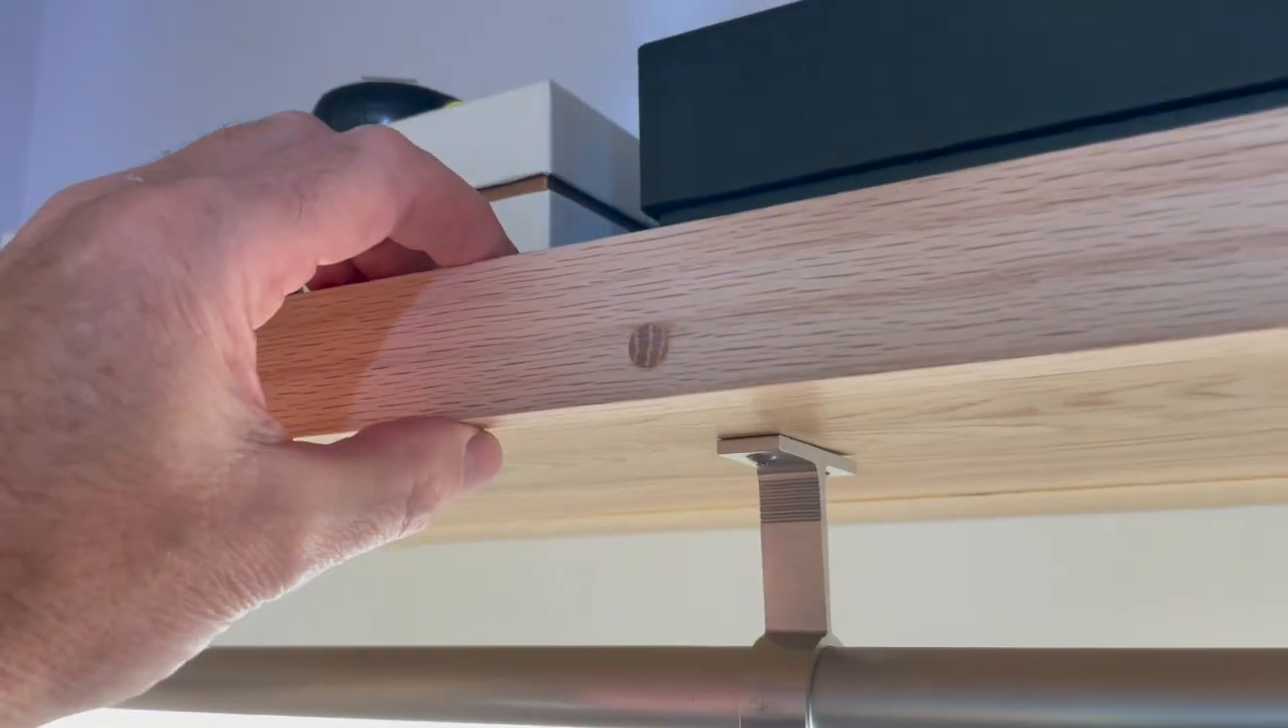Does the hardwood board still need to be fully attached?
No.